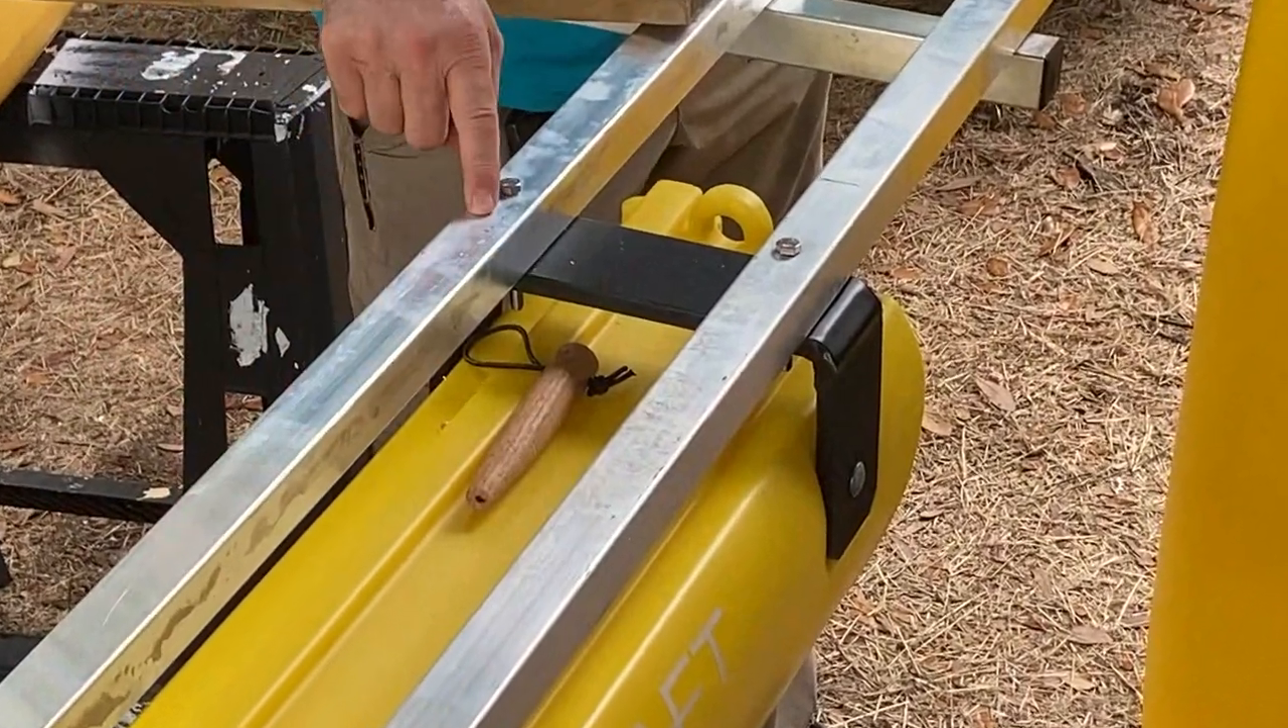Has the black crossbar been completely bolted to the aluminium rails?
Yes.